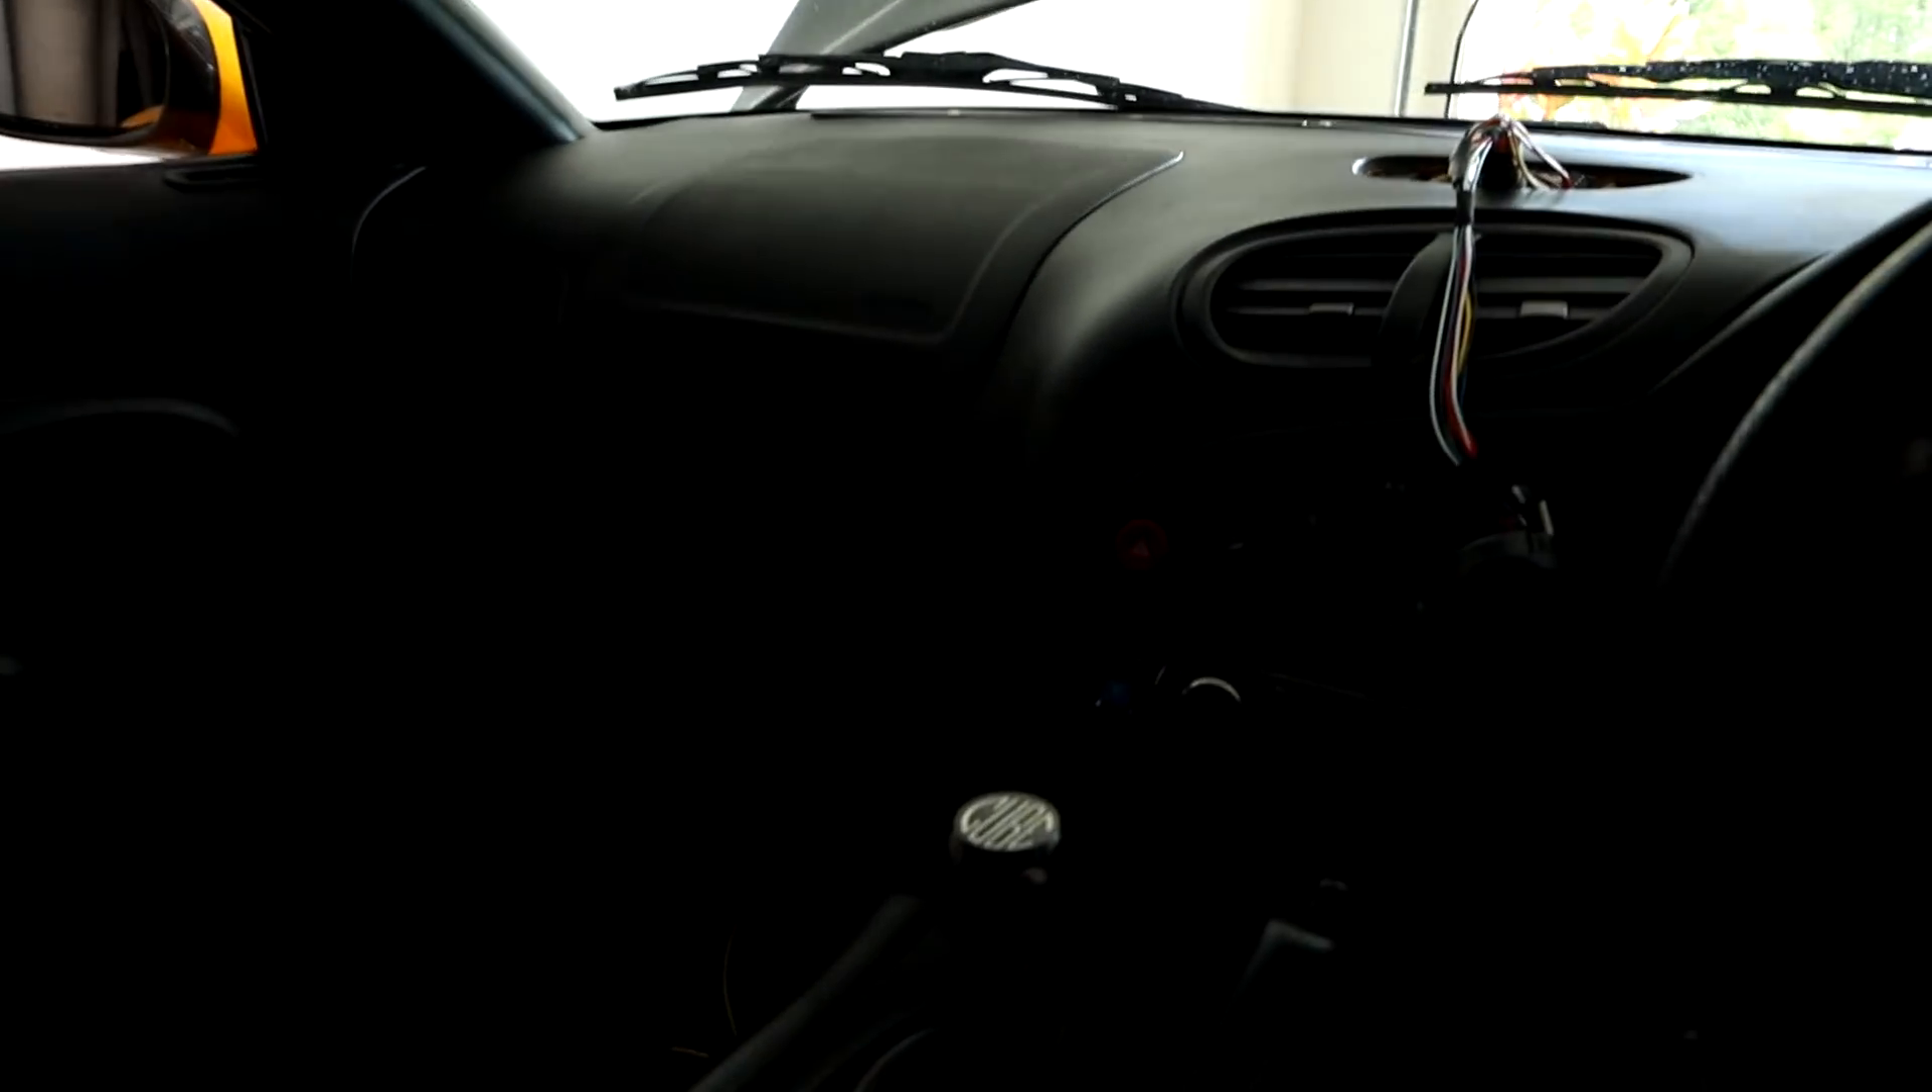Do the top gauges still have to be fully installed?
Yes.